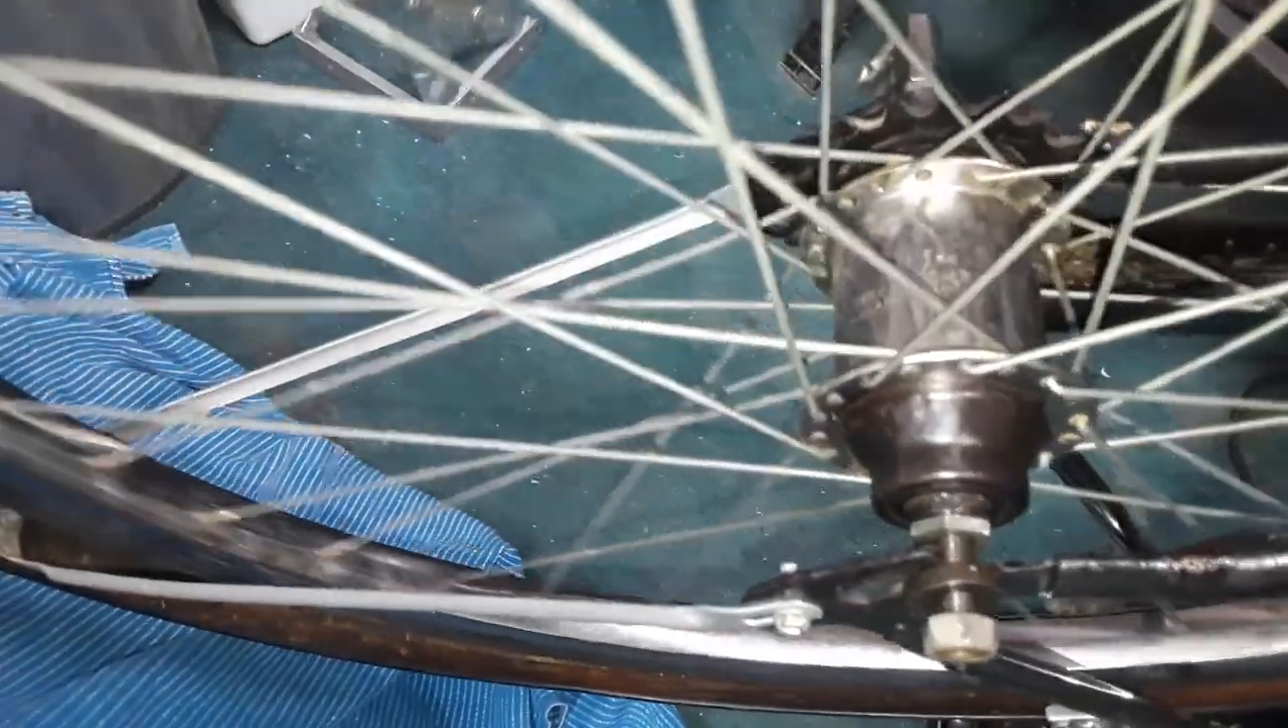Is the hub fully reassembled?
Yes.